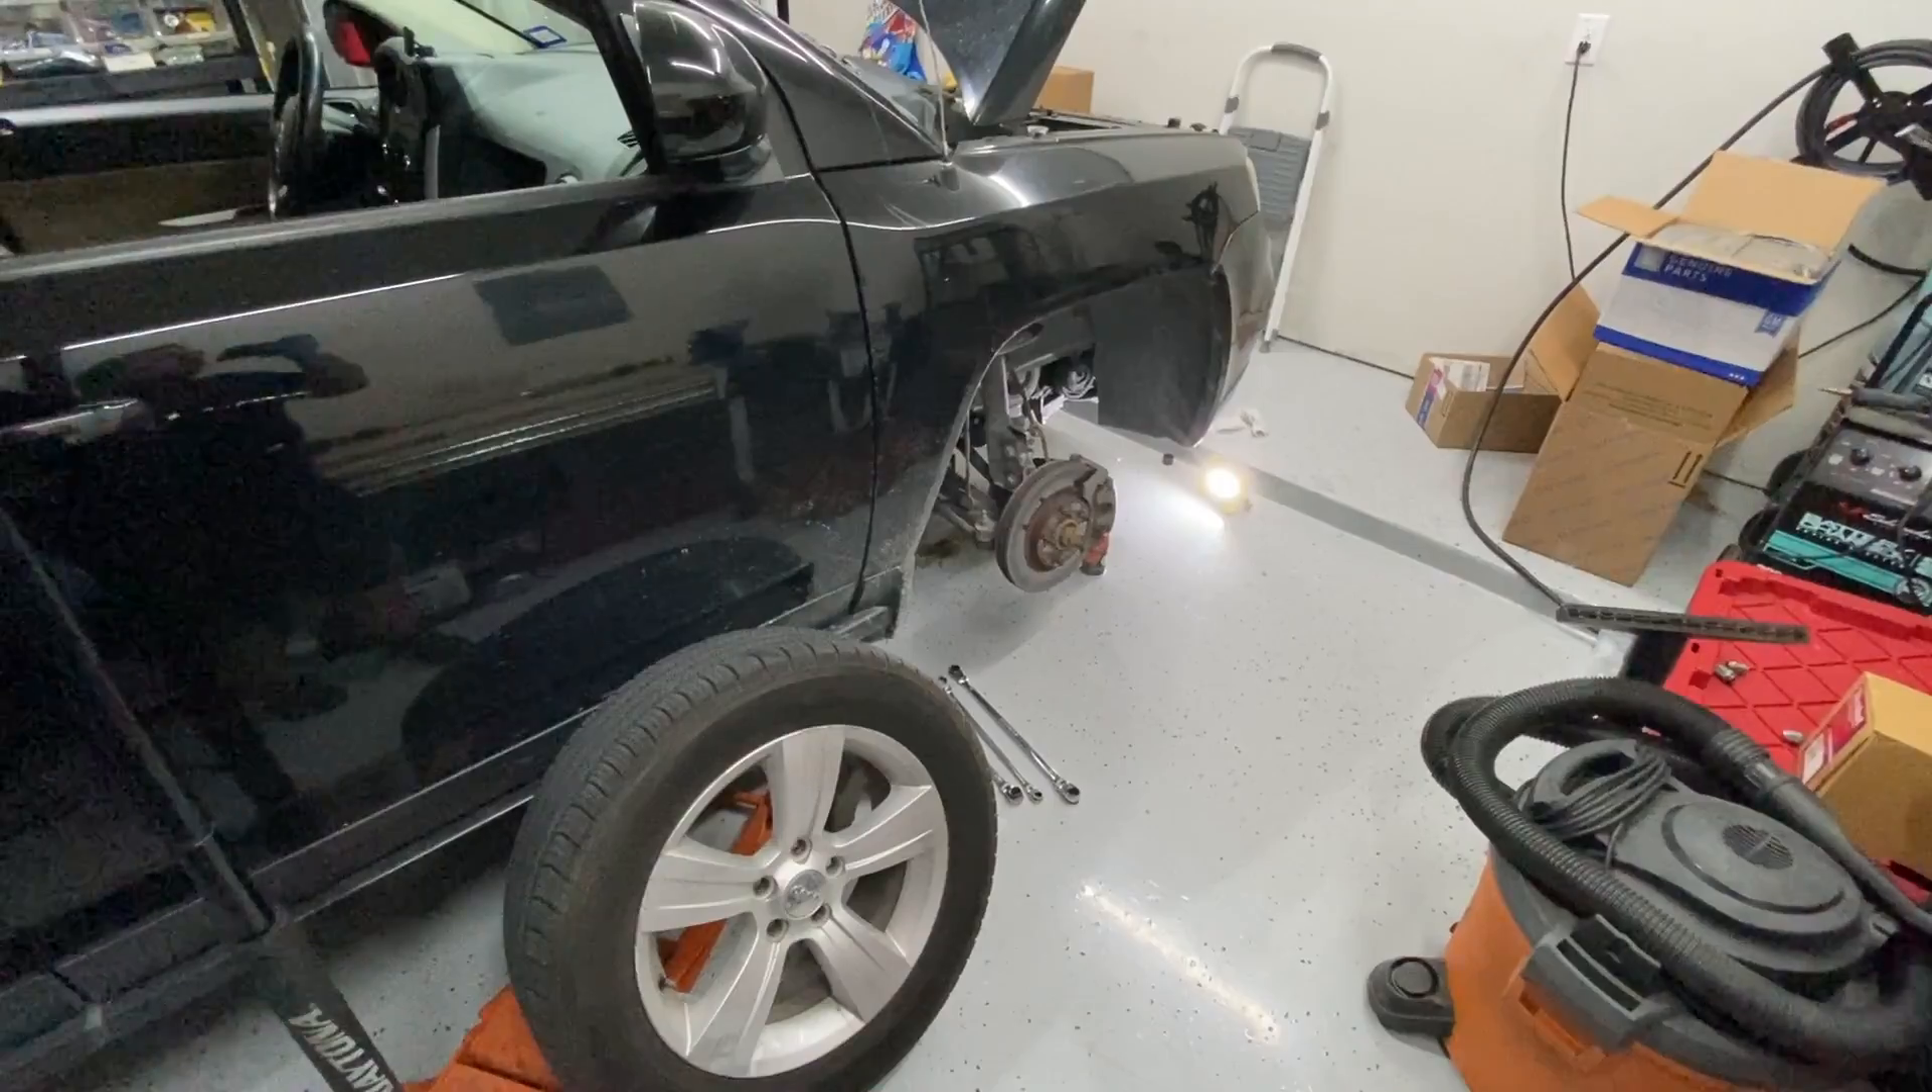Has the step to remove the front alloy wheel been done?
Yes.